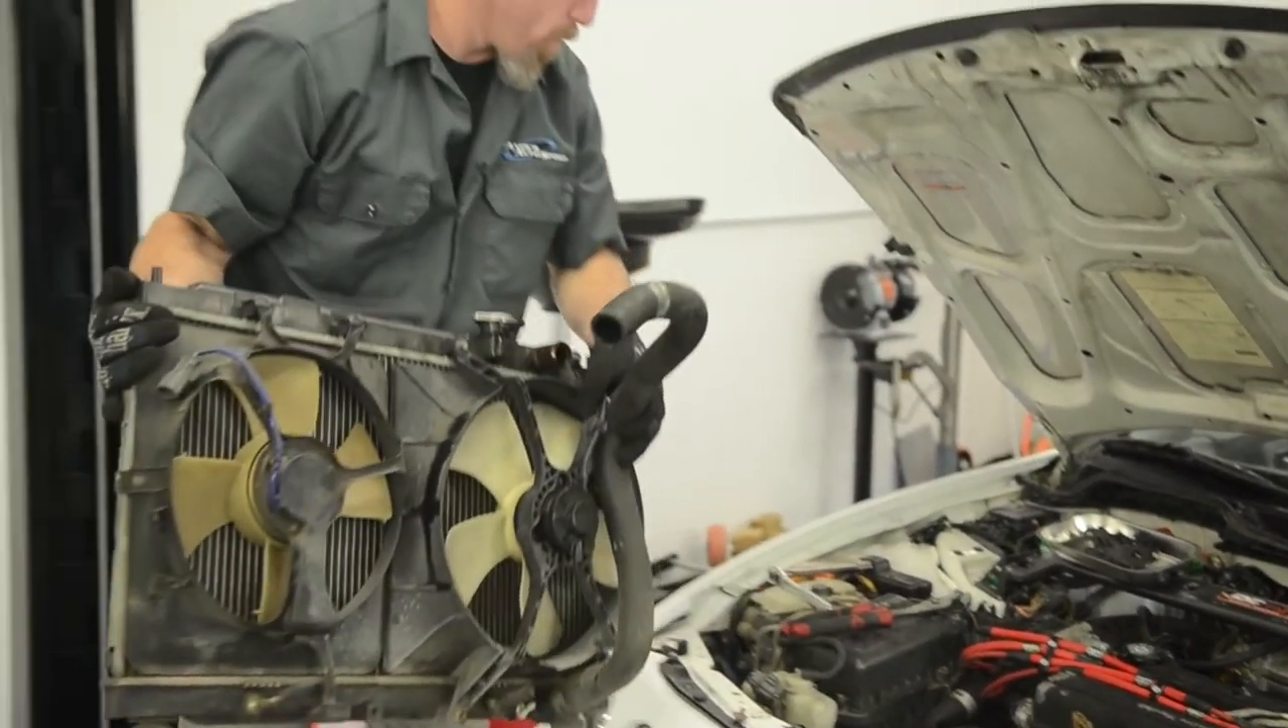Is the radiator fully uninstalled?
Yes.